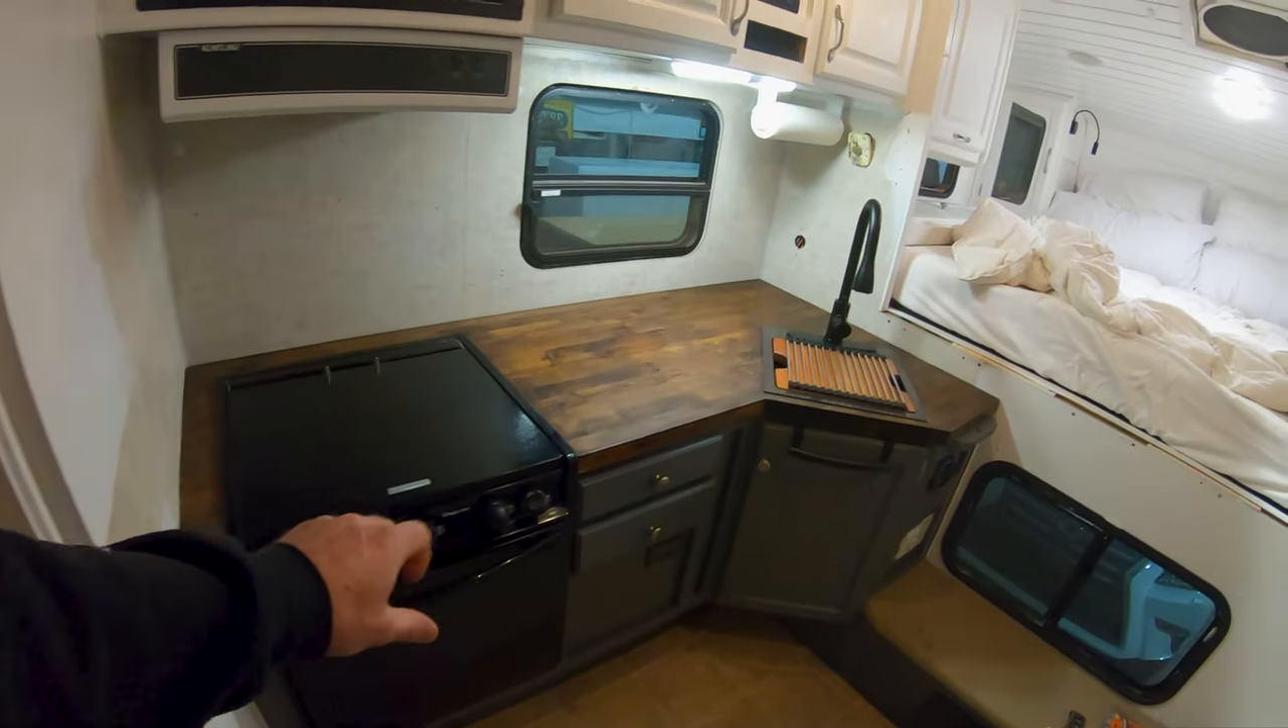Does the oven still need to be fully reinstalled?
No.